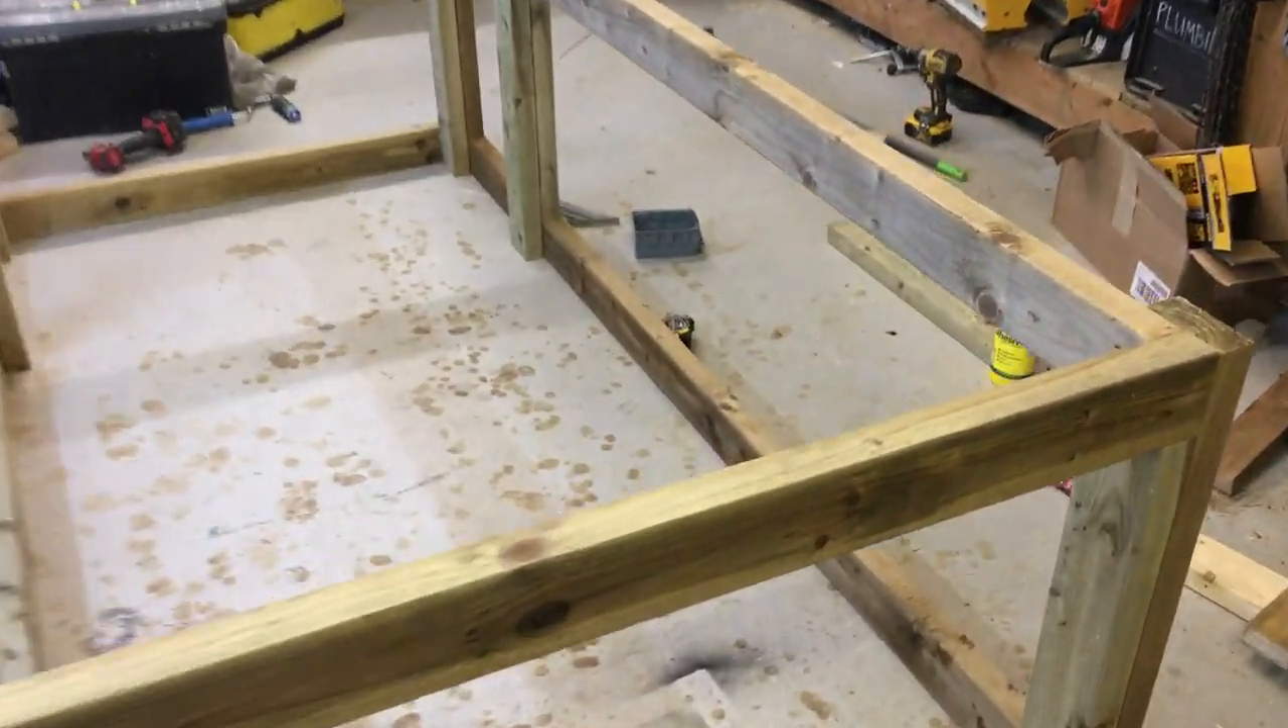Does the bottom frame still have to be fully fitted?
No.